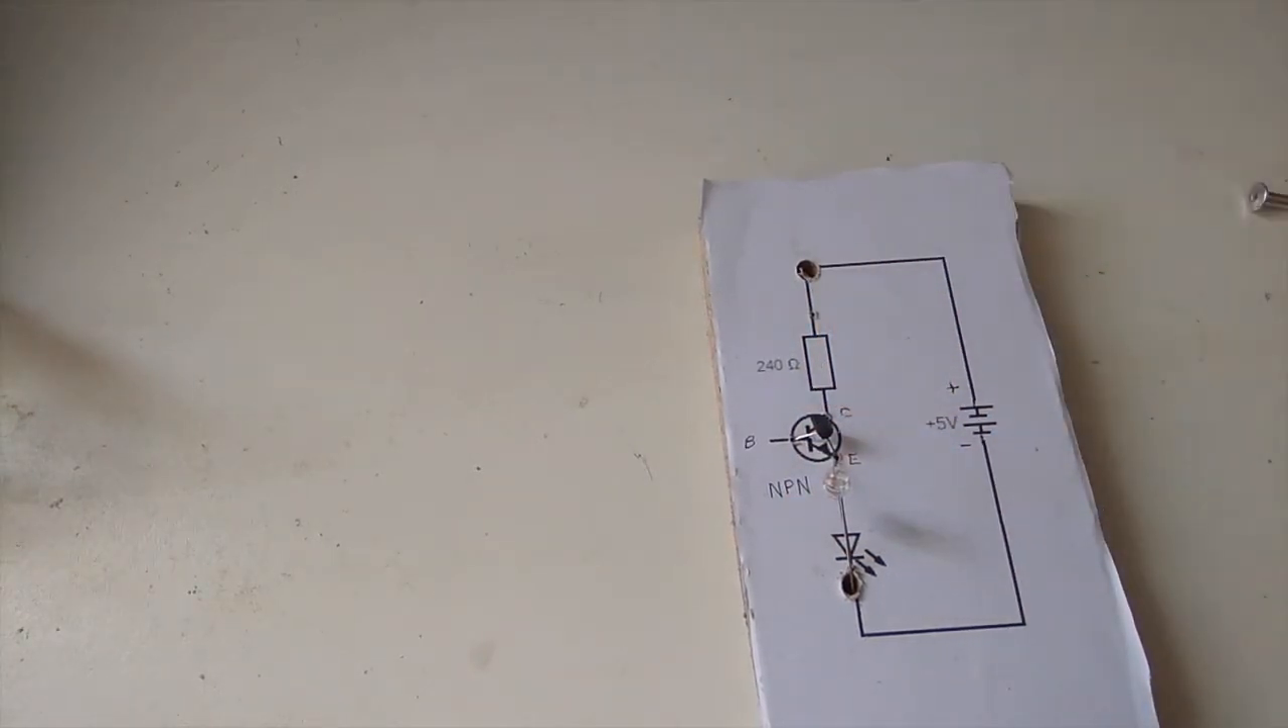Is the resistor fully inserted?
No.